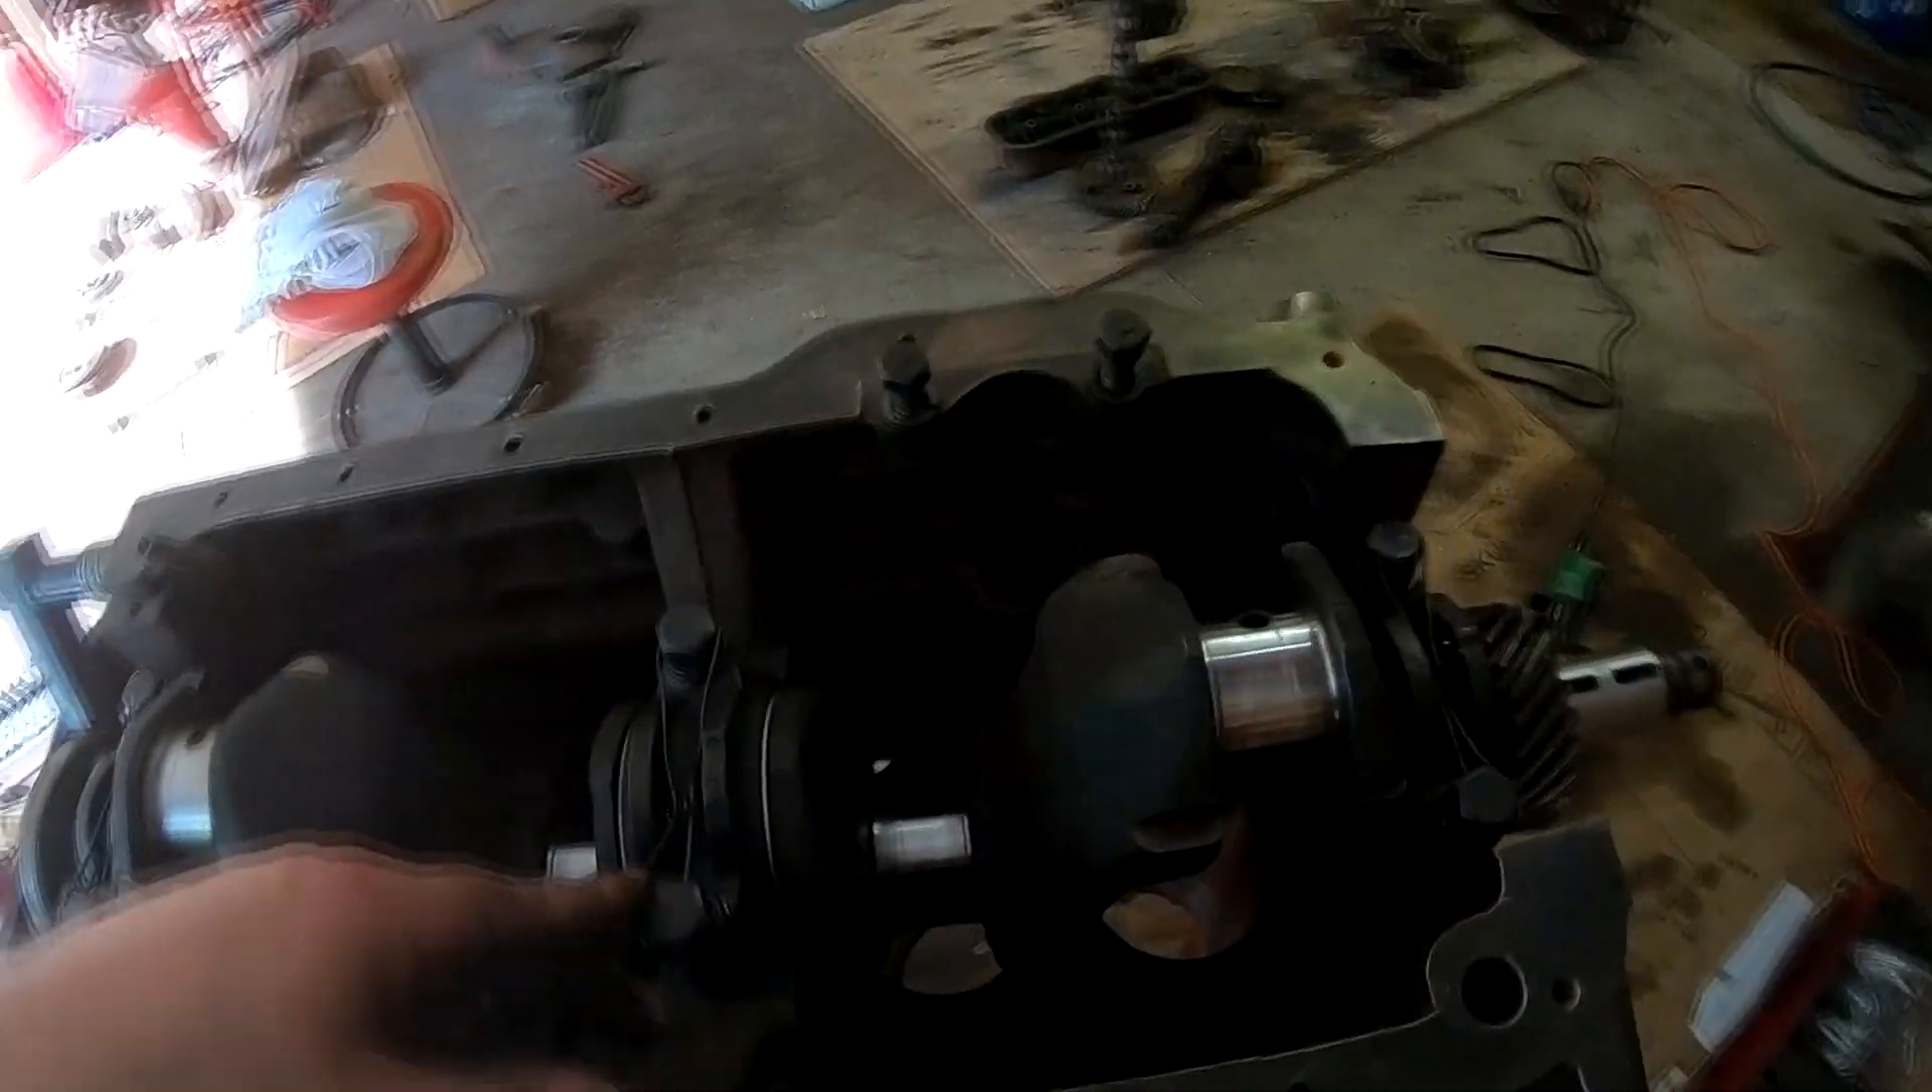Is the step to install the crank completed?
Yes.